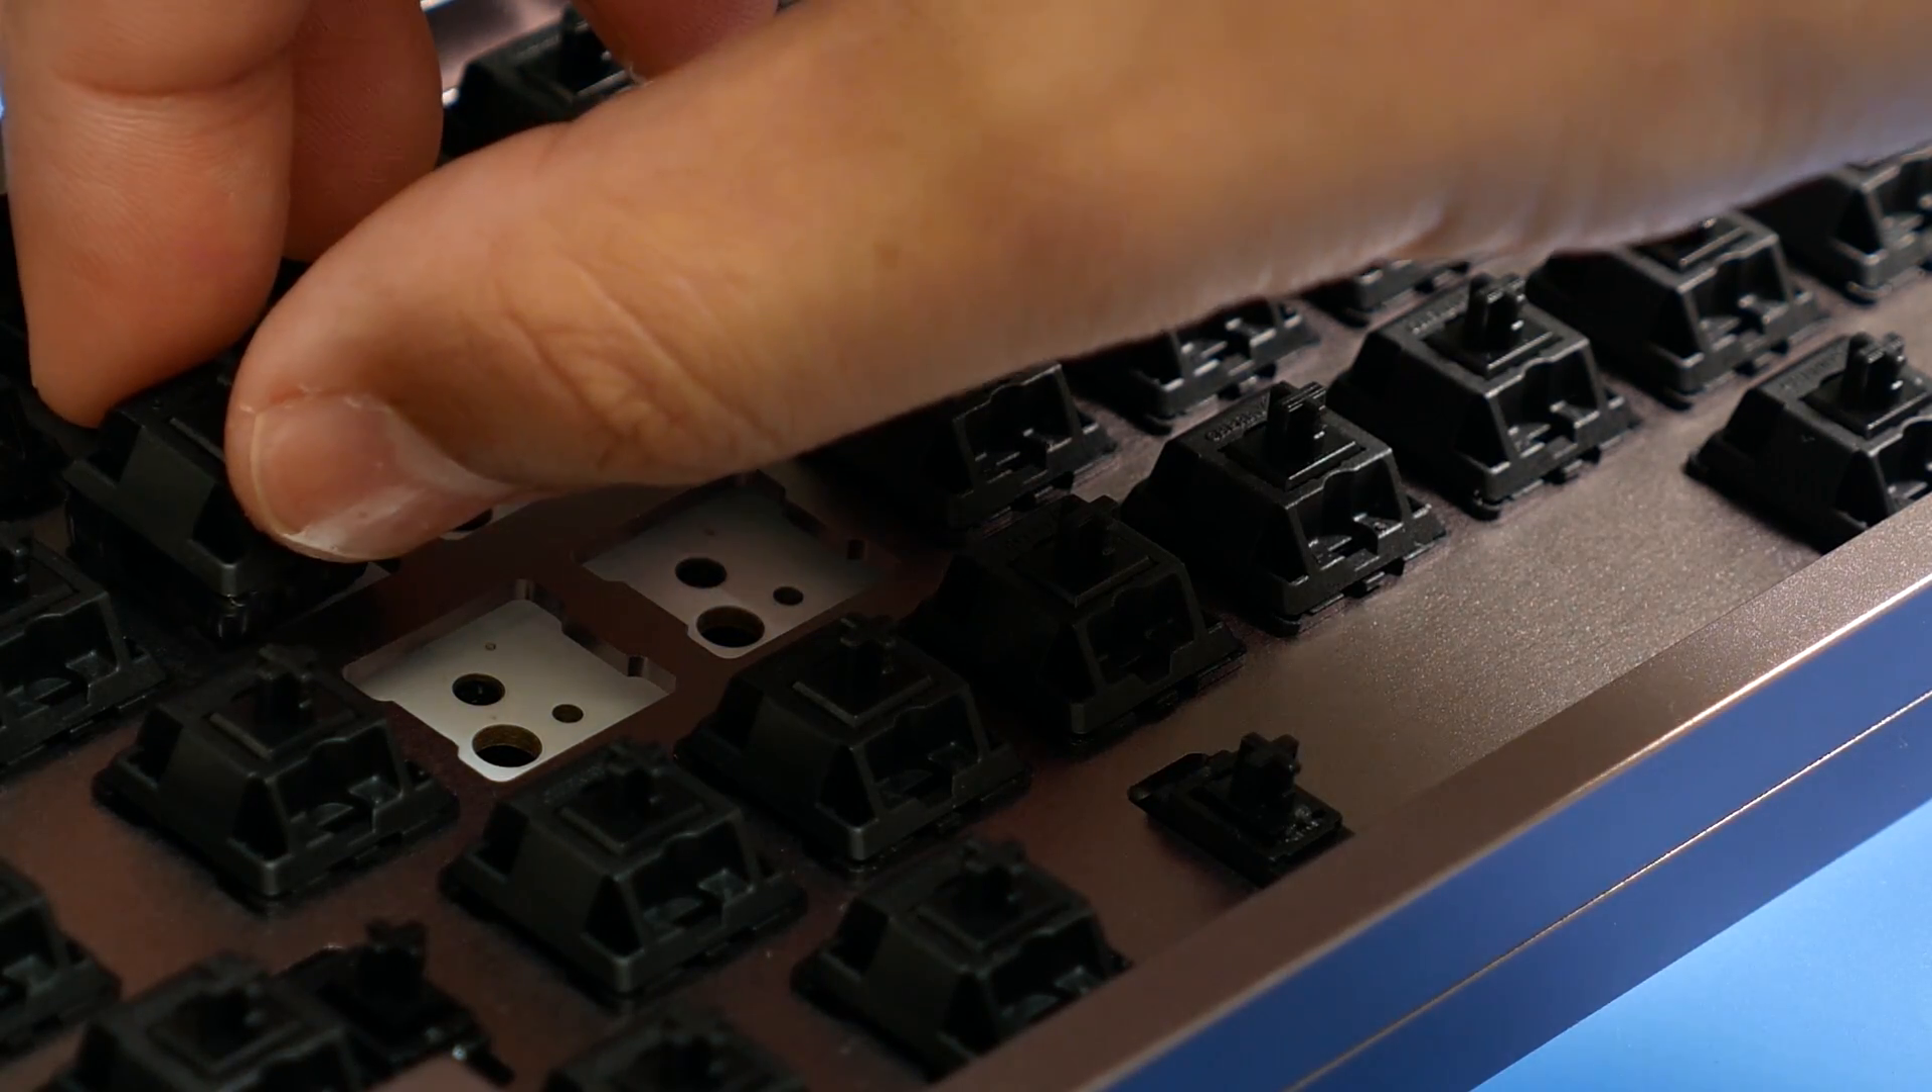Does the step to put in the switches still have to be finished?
Yes.